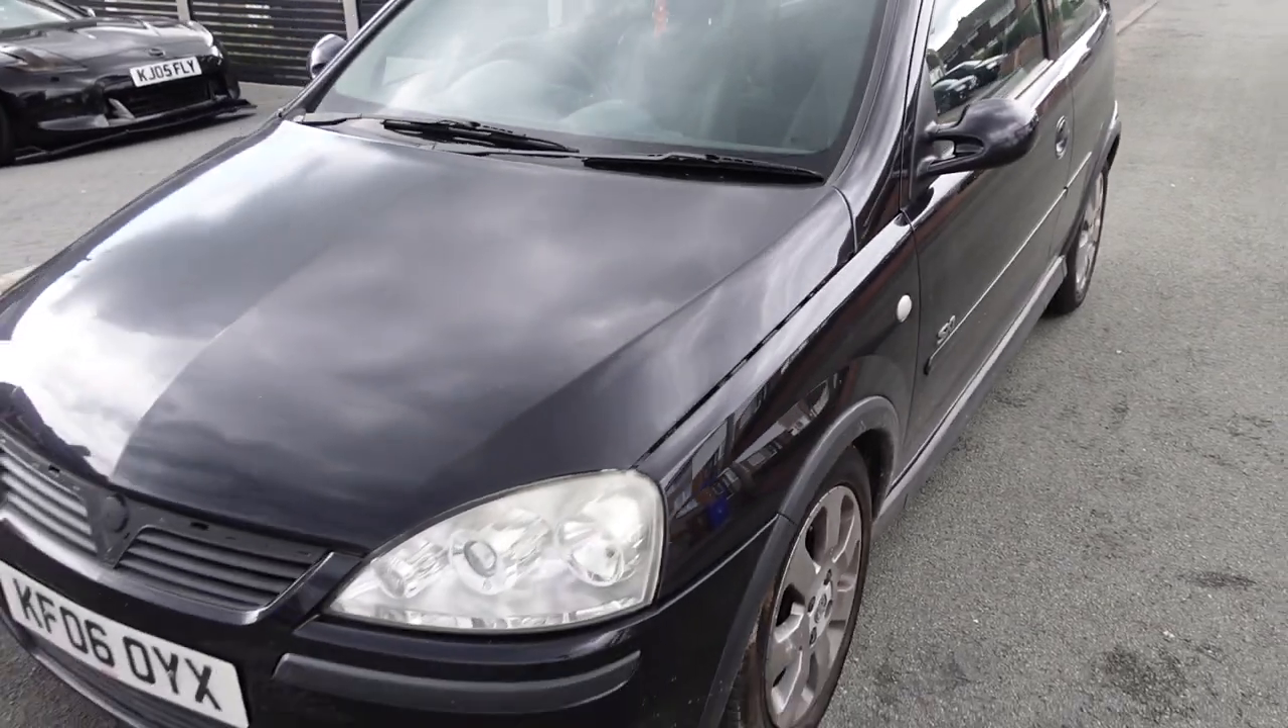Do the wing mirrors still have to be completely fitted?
No.